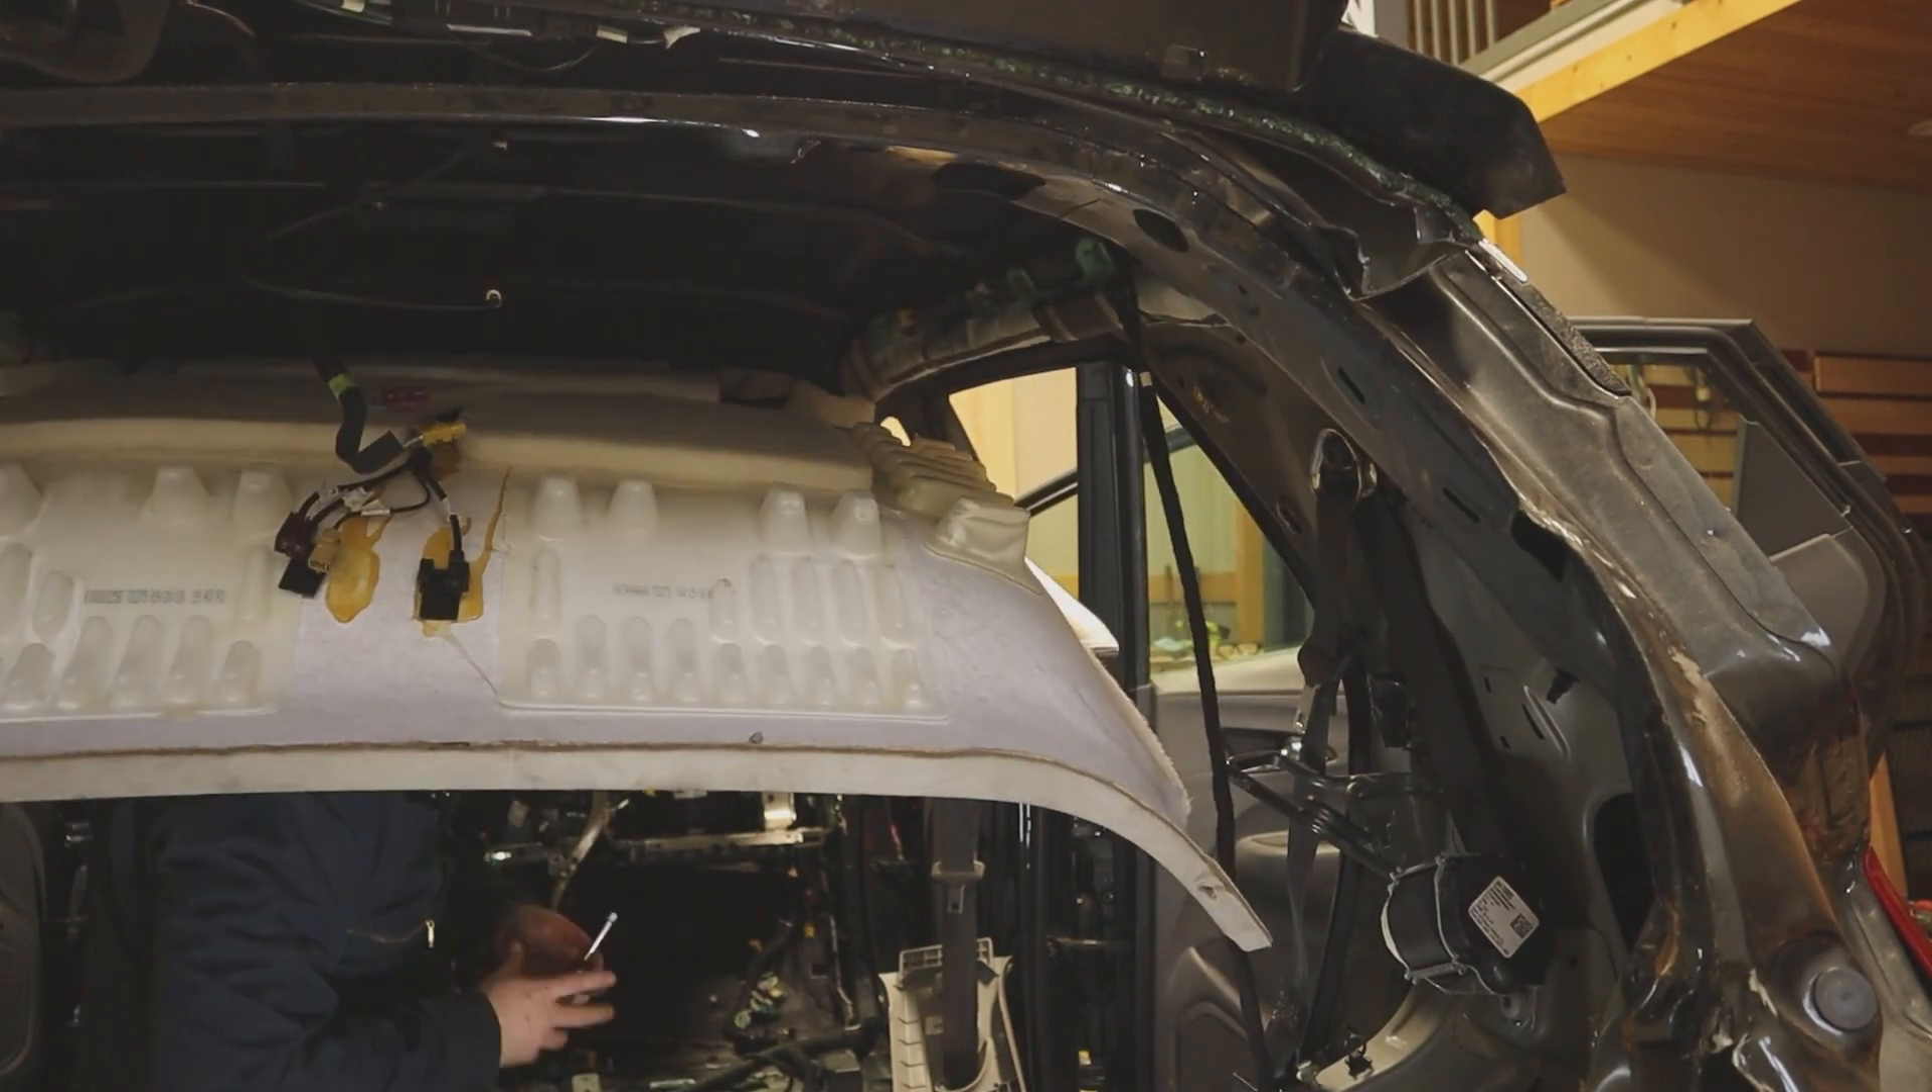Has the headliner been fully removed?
No.